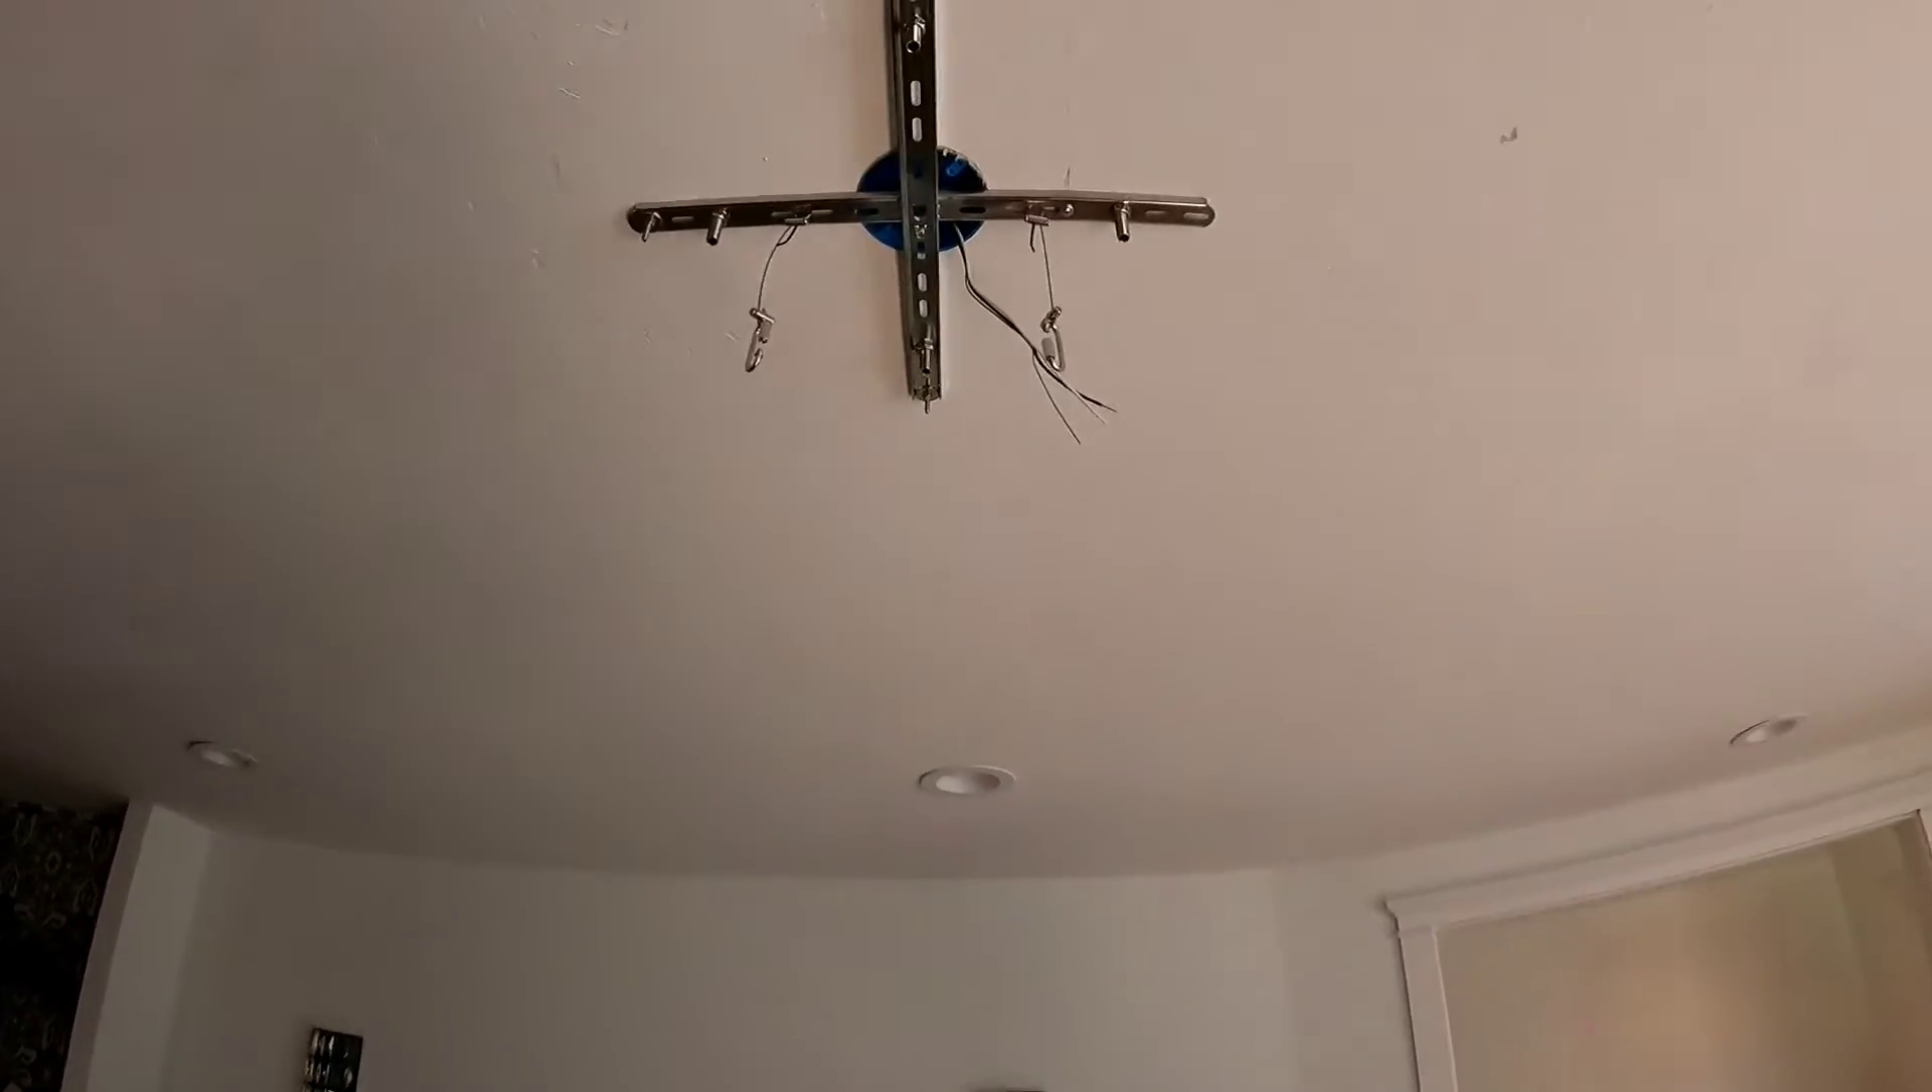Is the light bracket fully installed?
Yes.